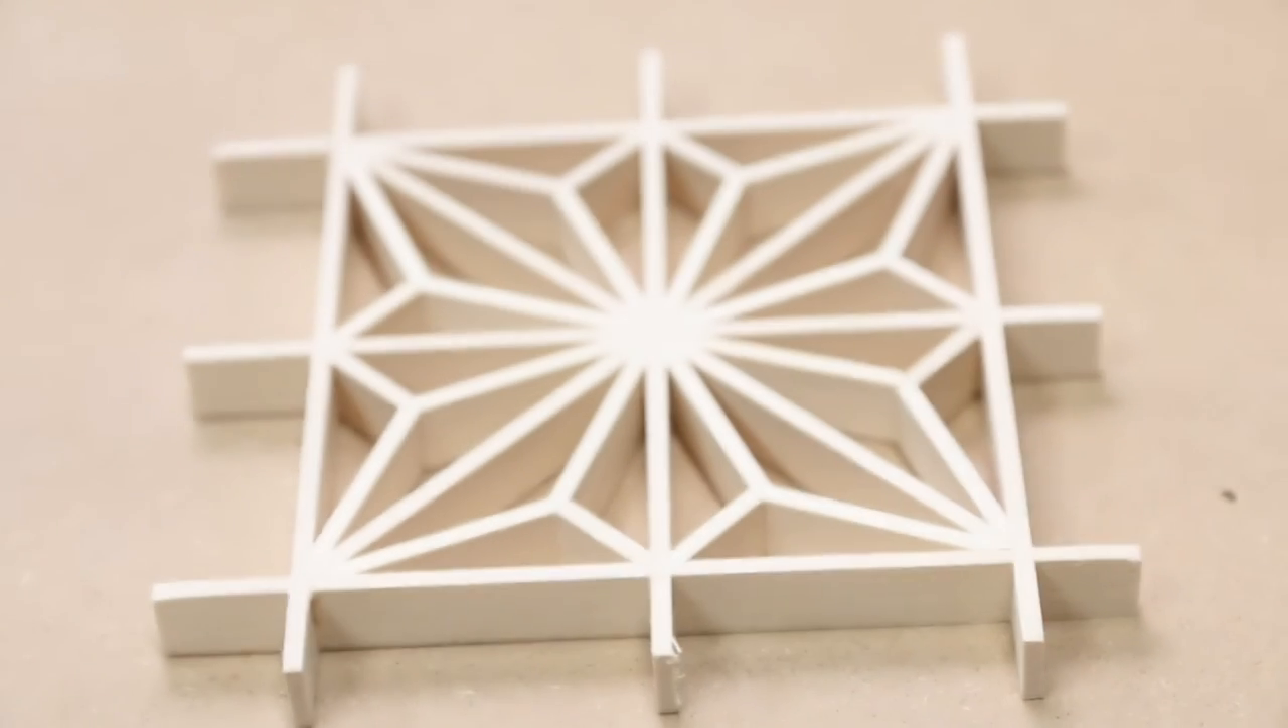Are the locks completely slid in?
Yes.